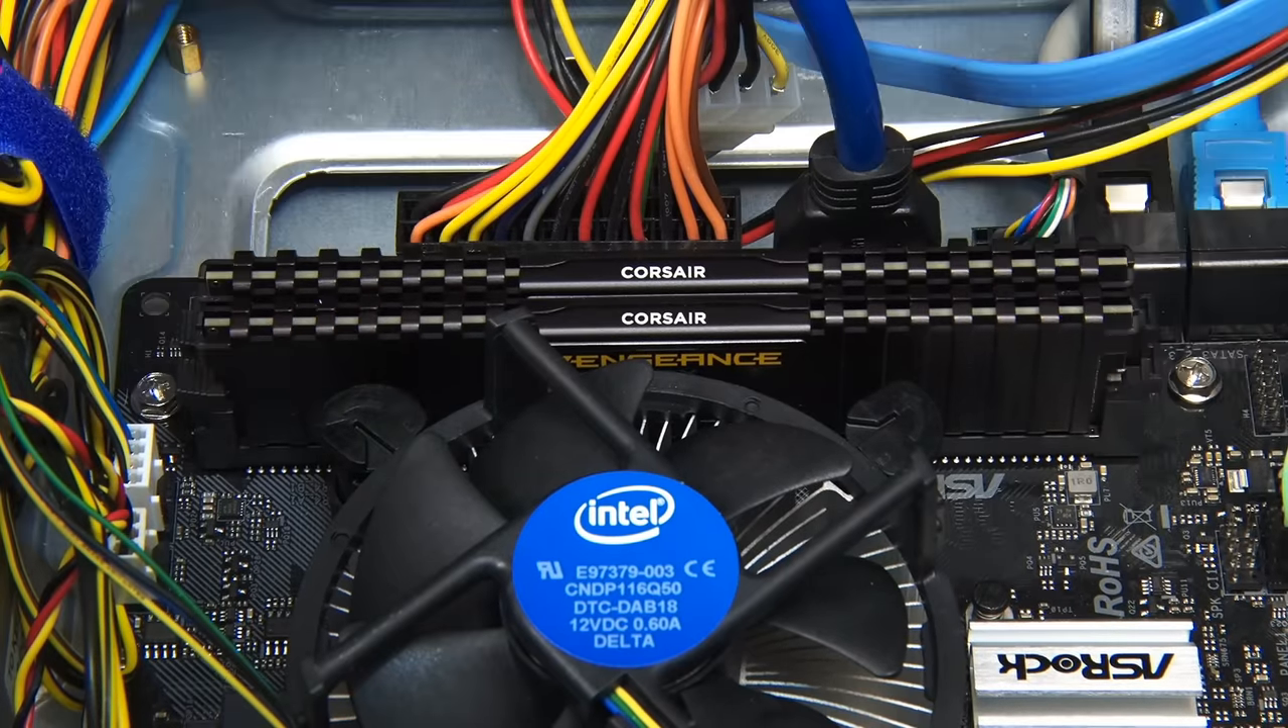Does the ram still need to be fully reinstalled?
No.